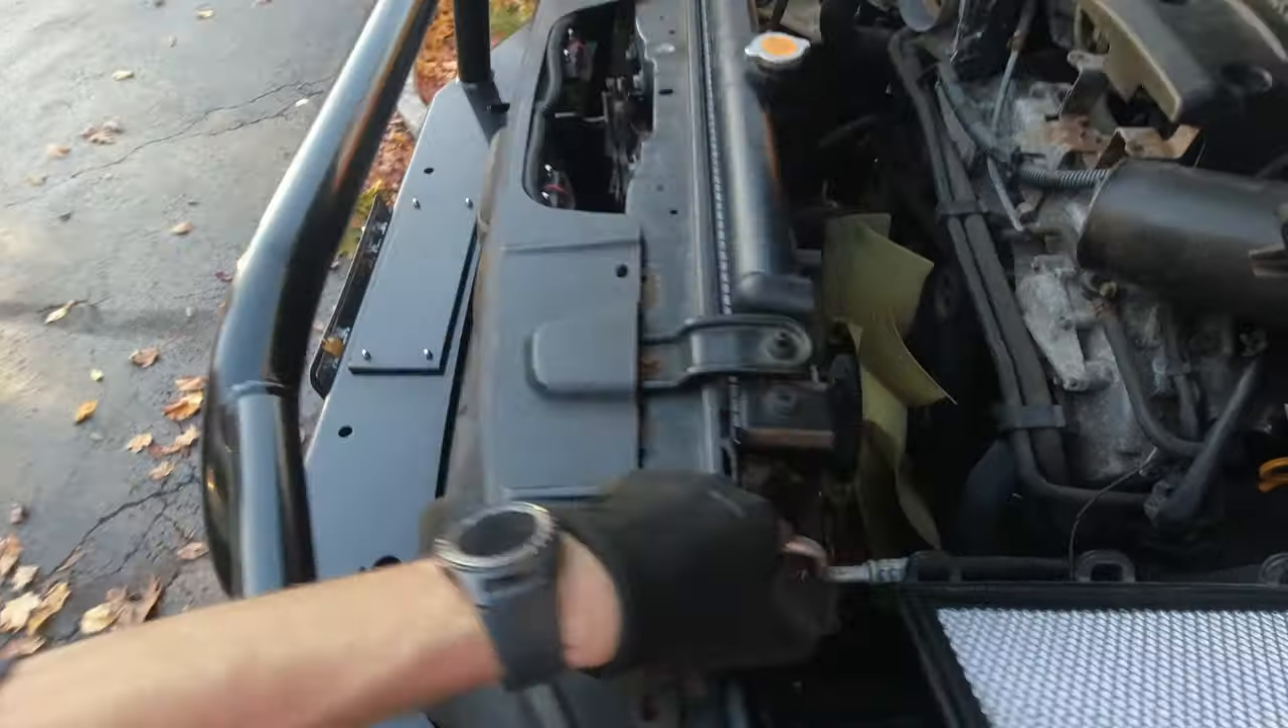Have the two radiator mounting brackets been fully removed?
No.